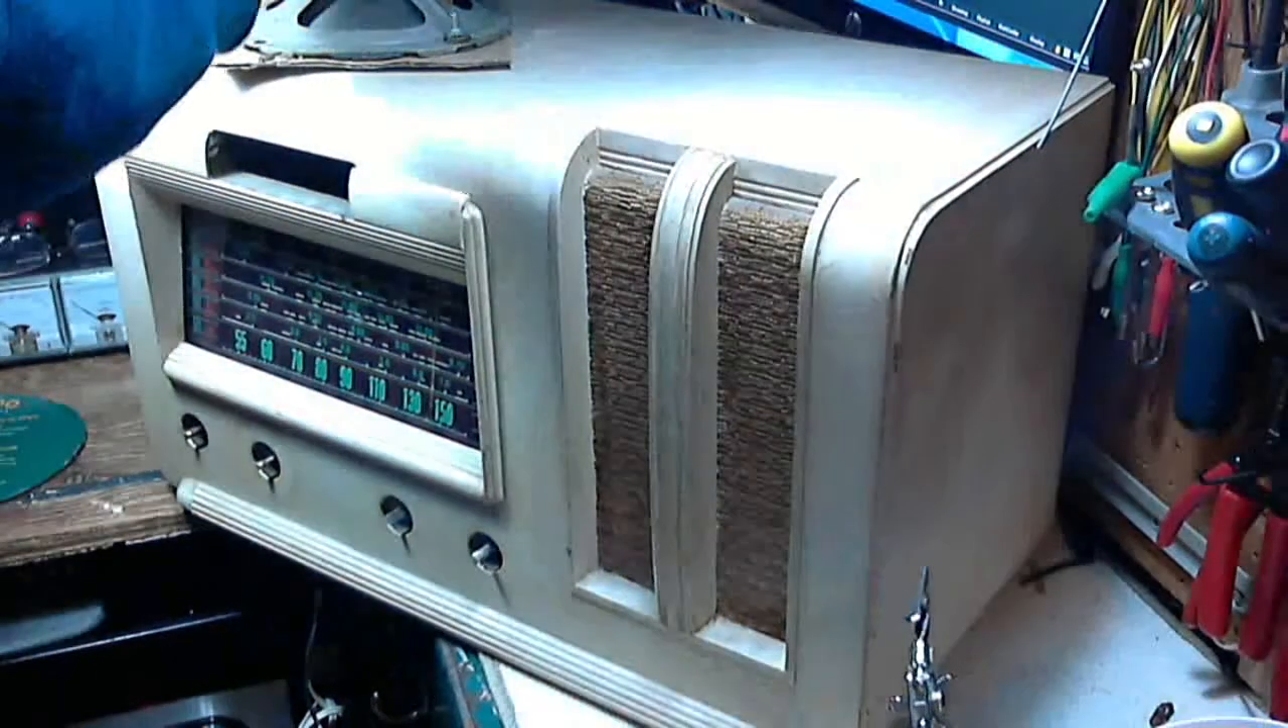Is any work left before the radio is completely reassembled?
Yes.